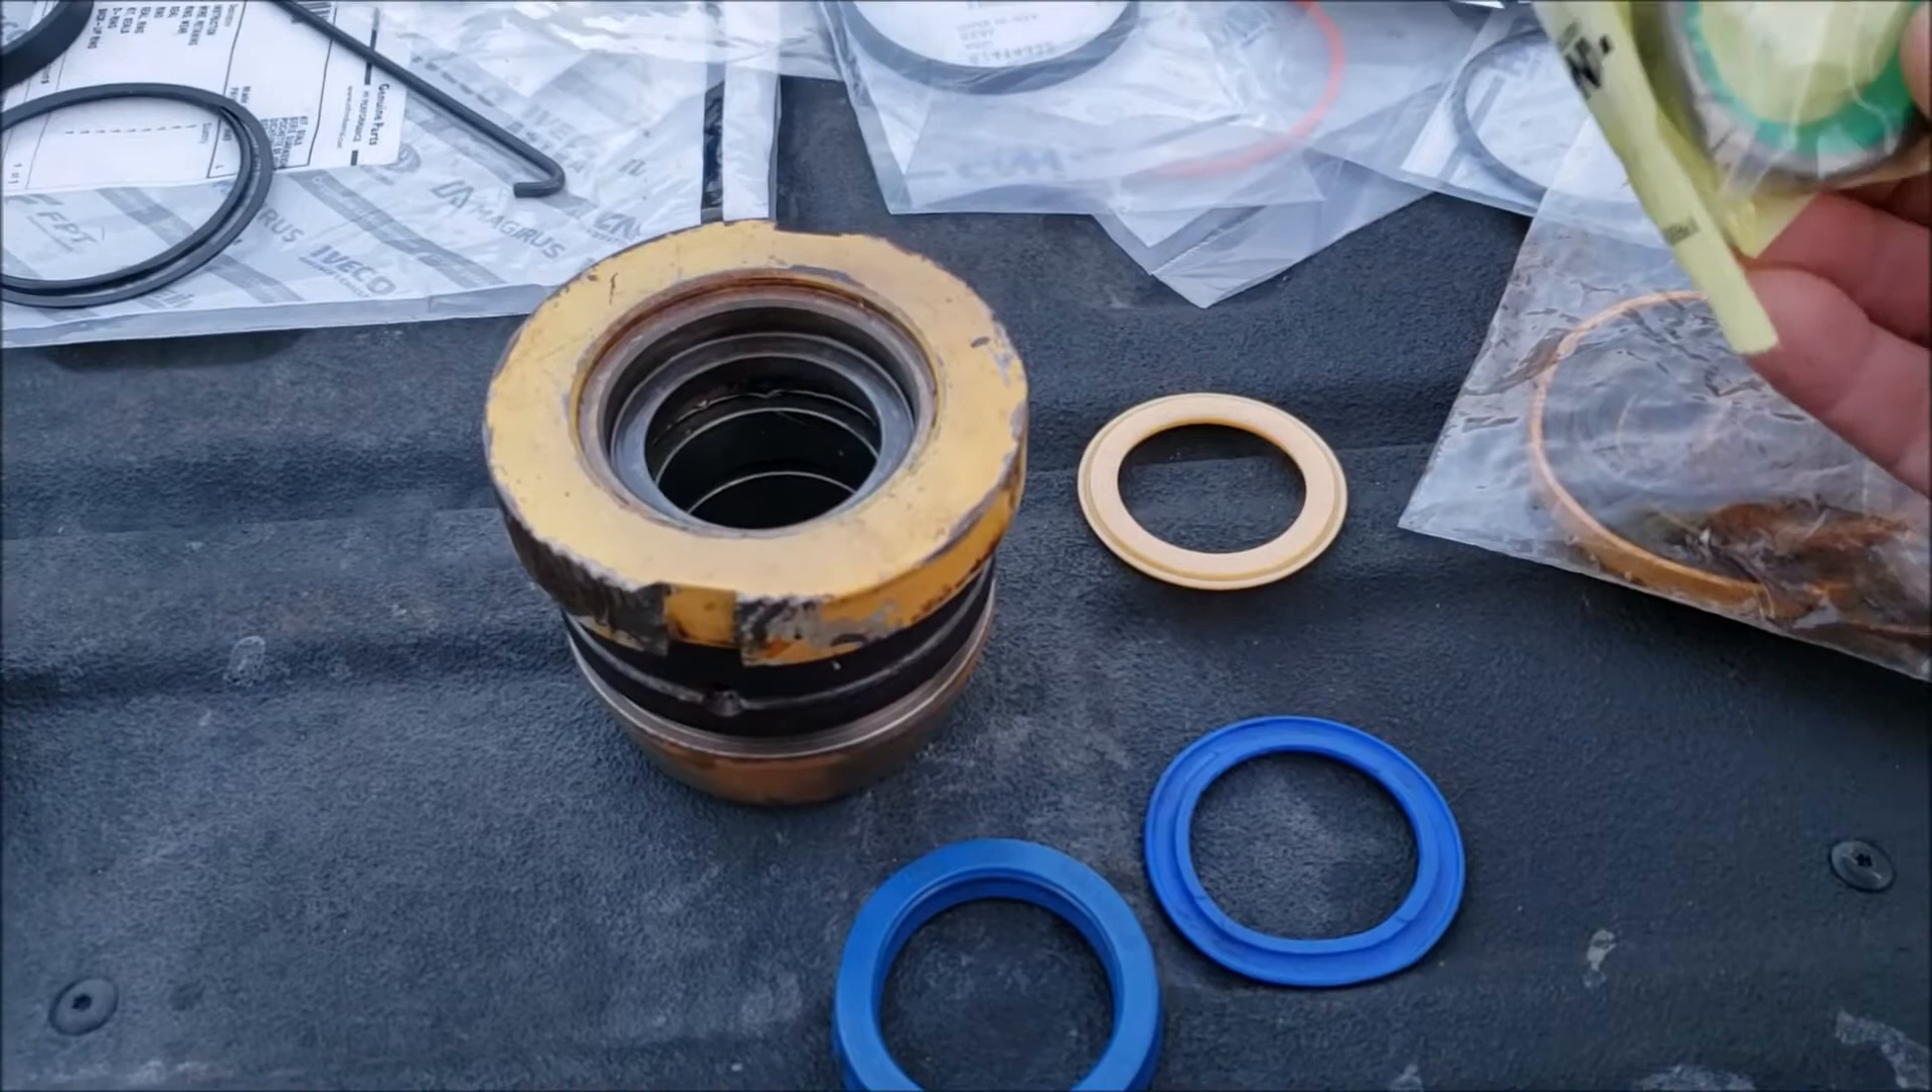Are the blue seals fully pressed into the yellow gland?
No.